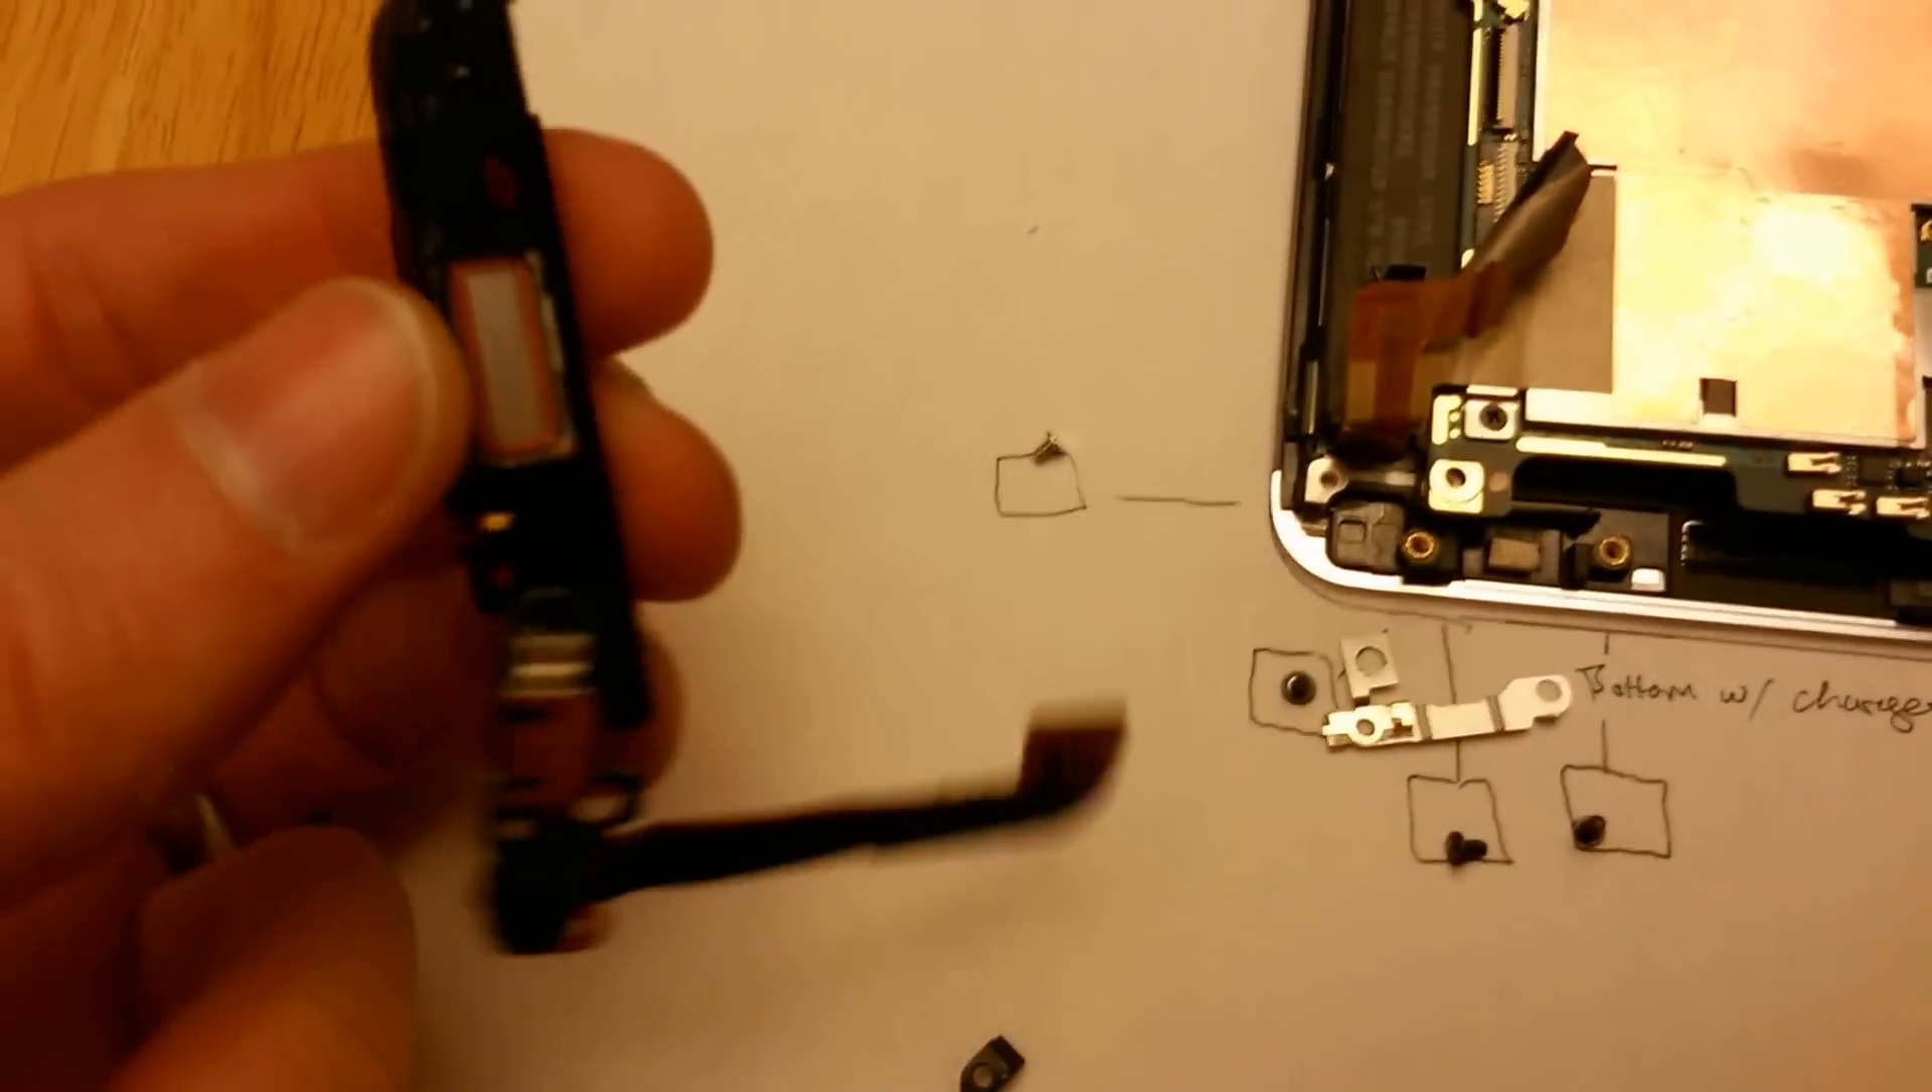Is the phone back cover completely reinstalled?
No.